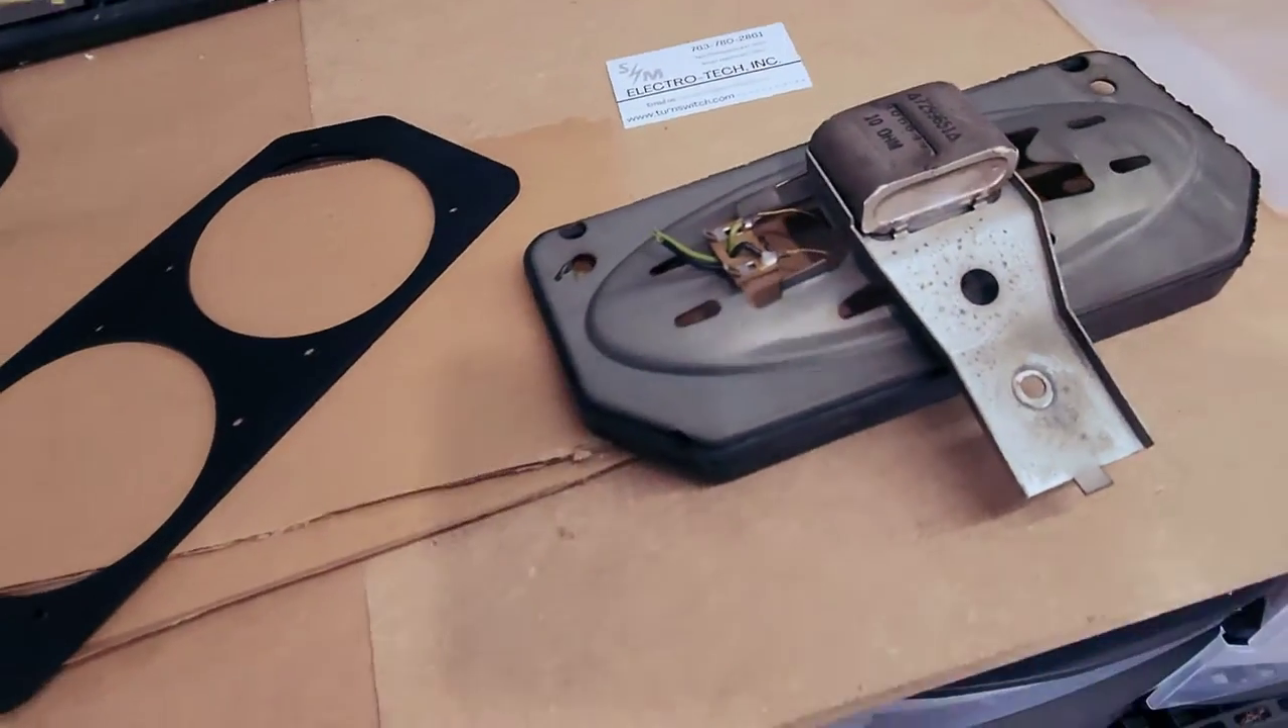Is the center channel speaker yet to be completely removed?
No.